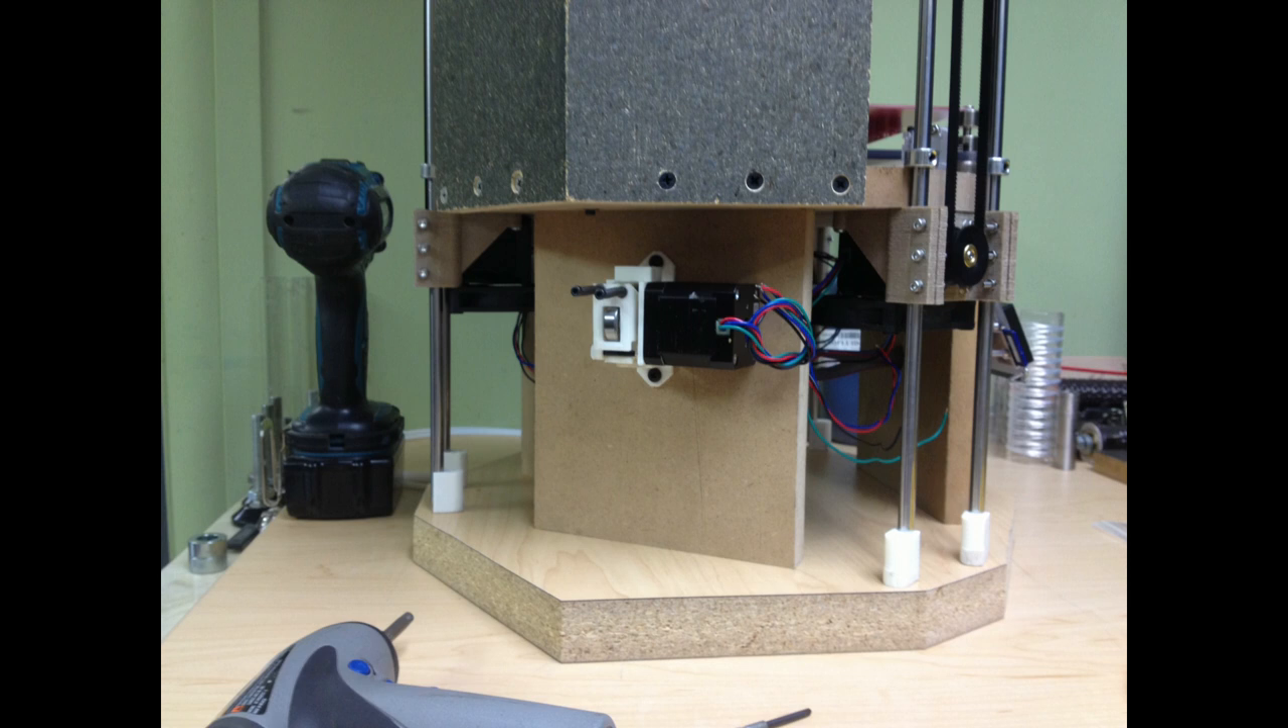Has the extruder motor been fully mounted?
Yes.